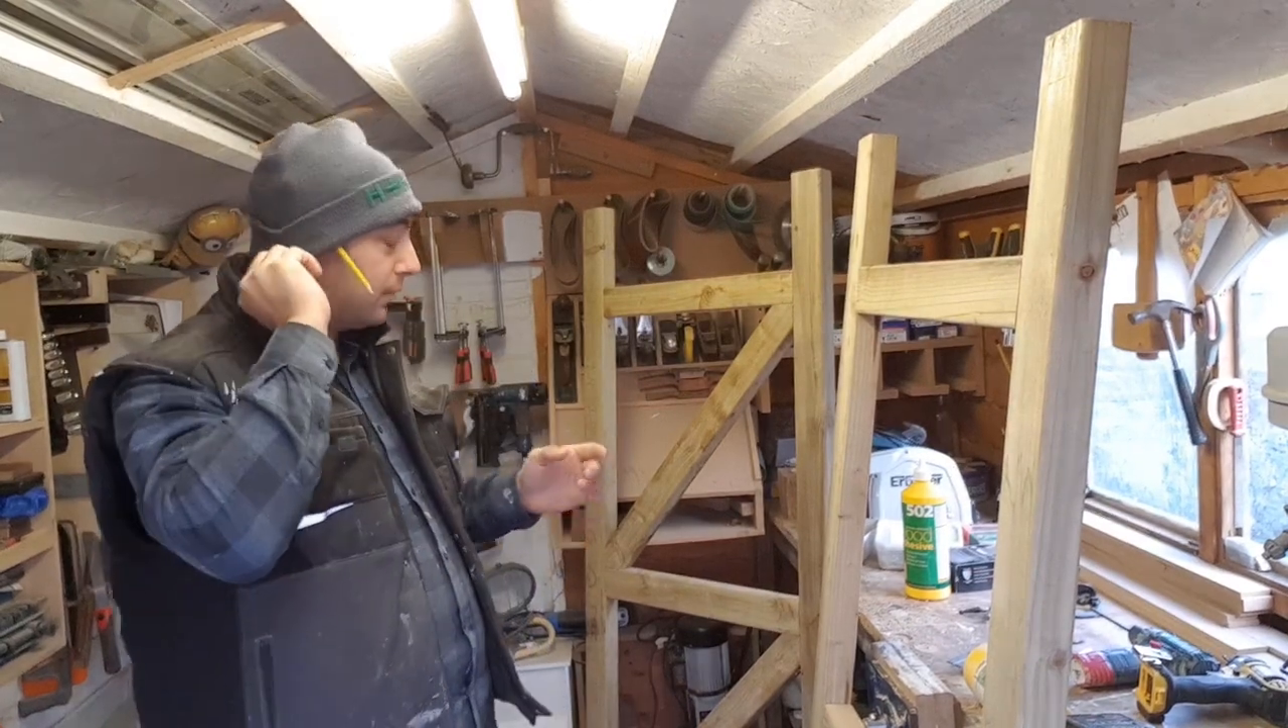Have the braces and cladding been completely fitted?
No.